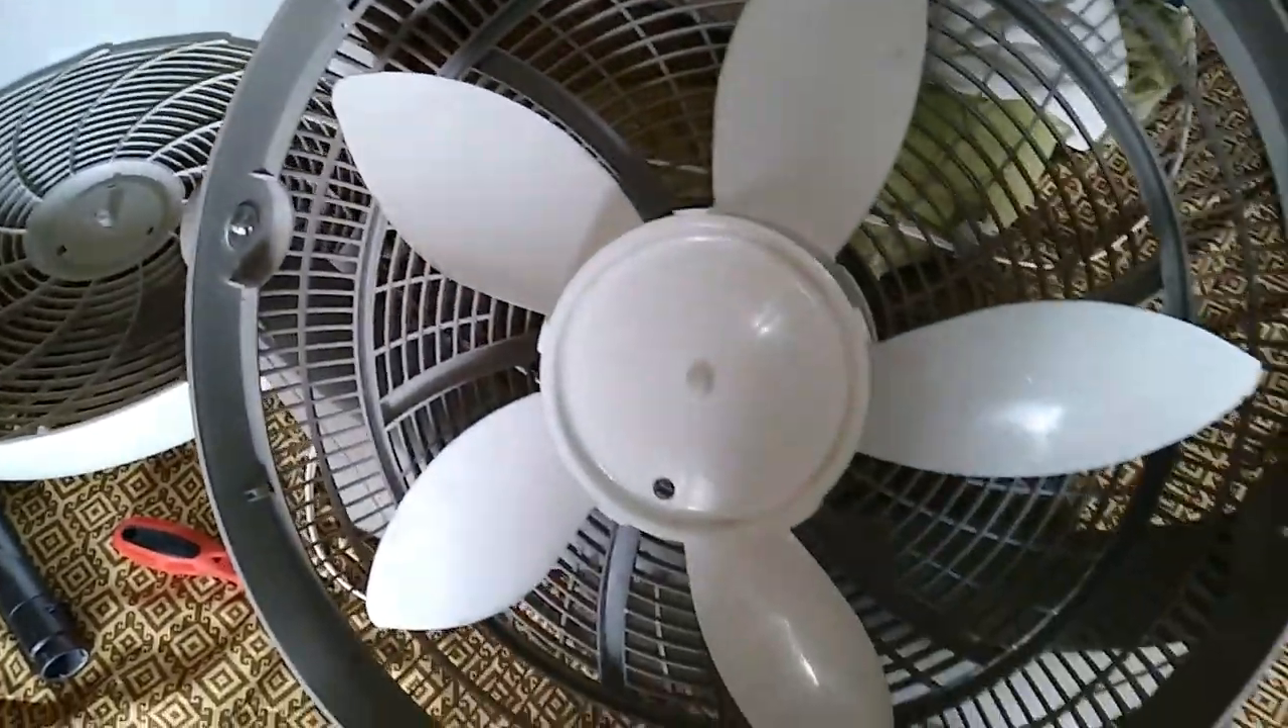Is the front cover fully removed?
Yes.